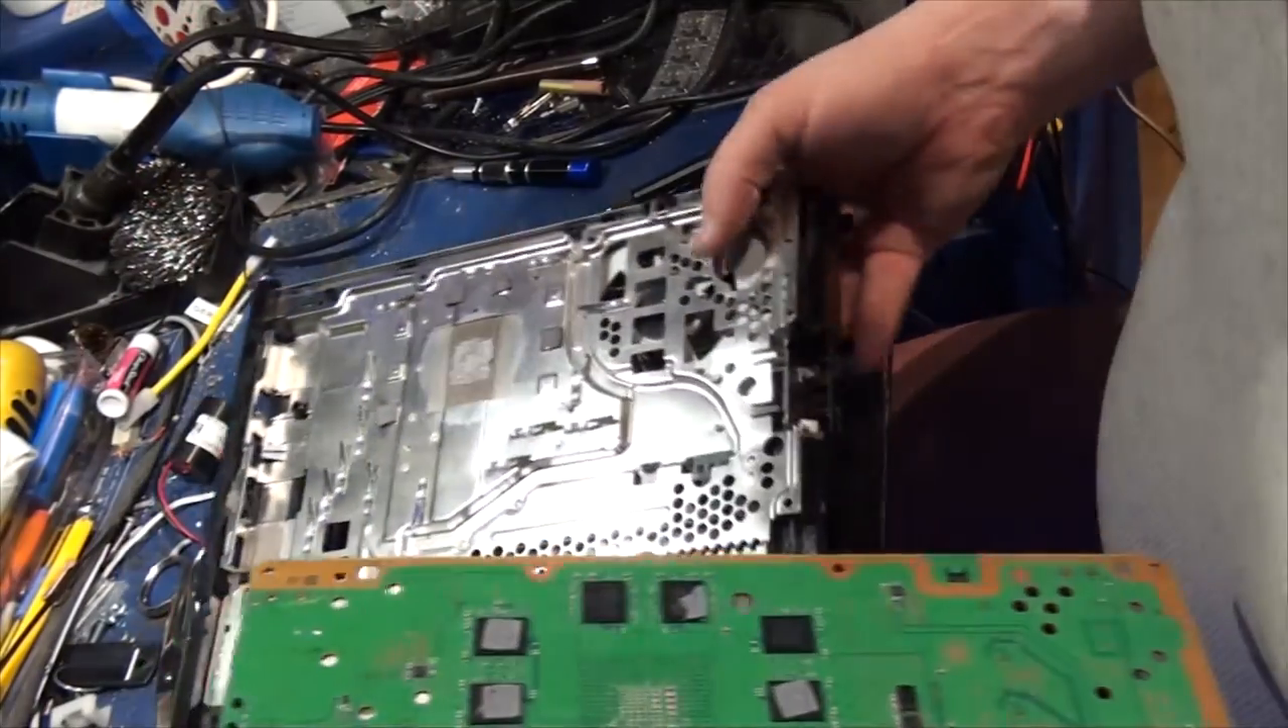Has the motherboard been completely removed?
Yes.